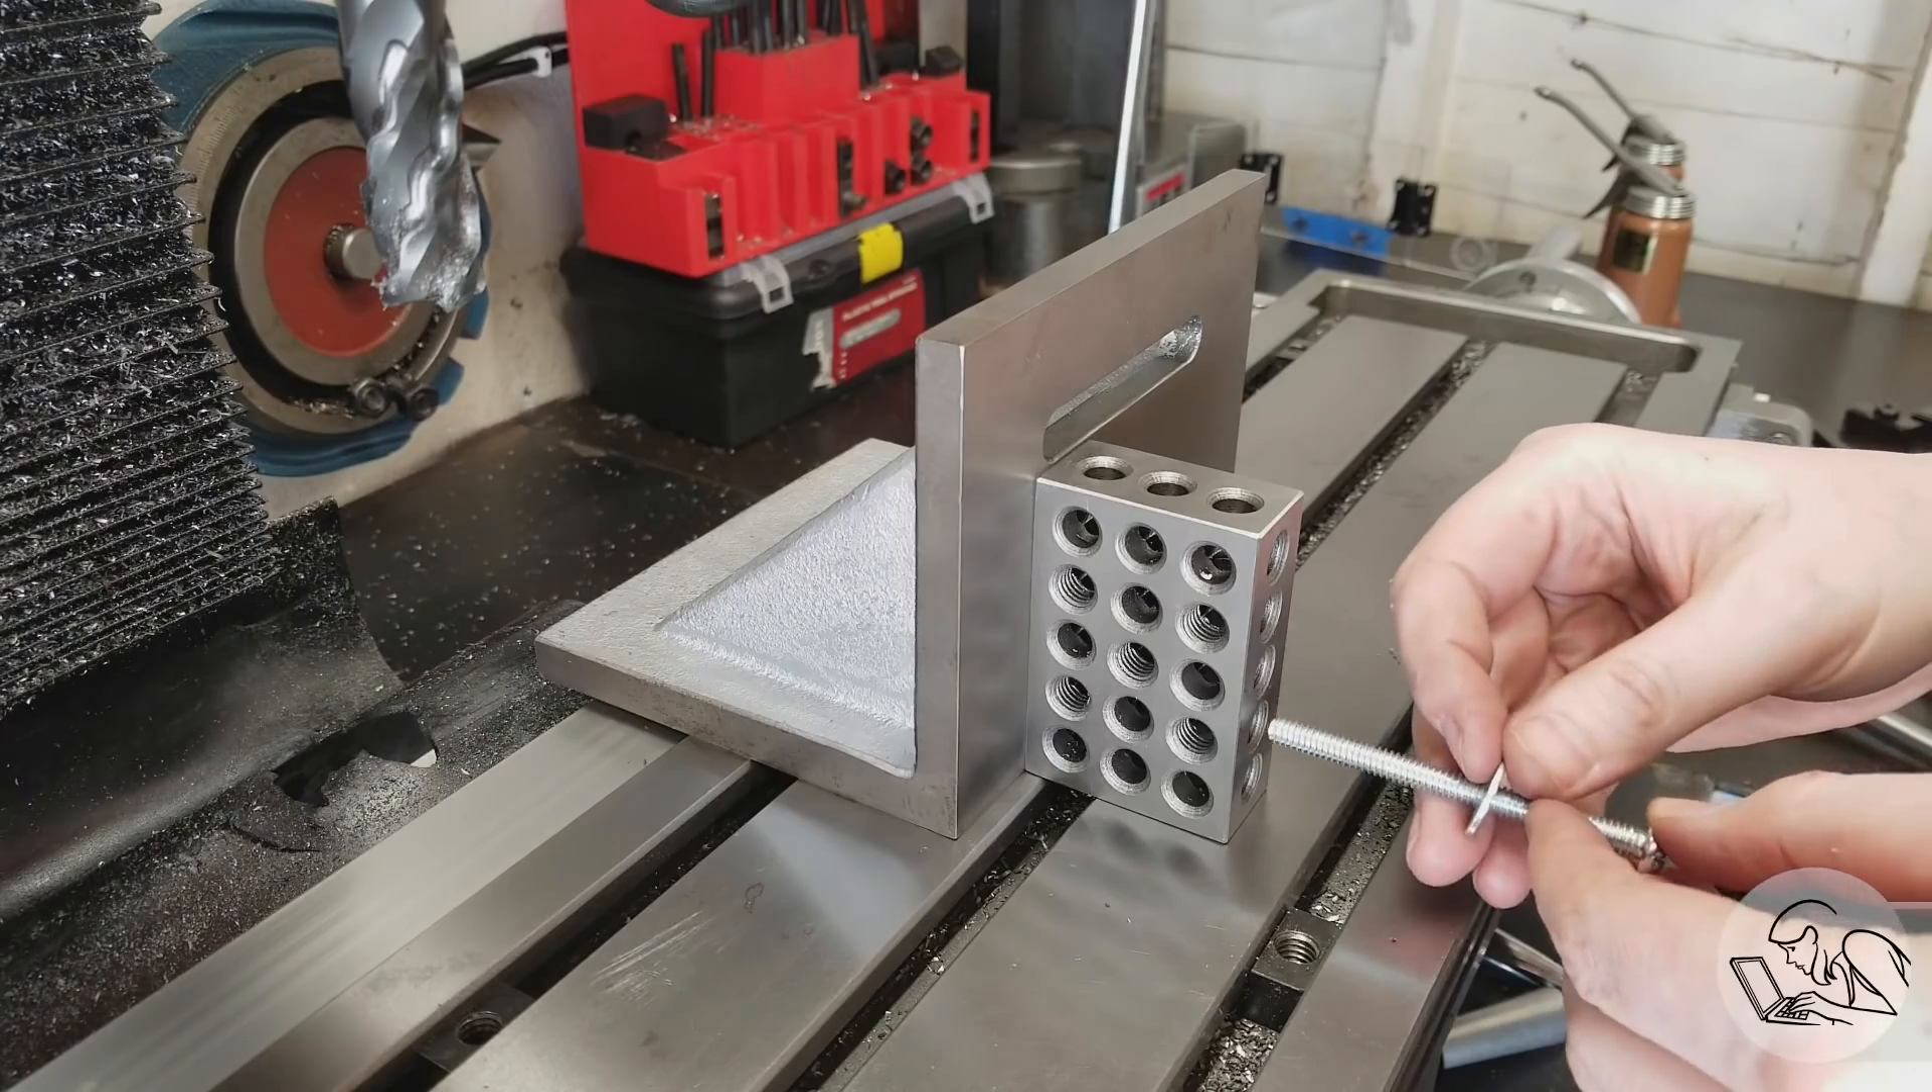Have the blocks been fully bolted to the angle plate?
No.